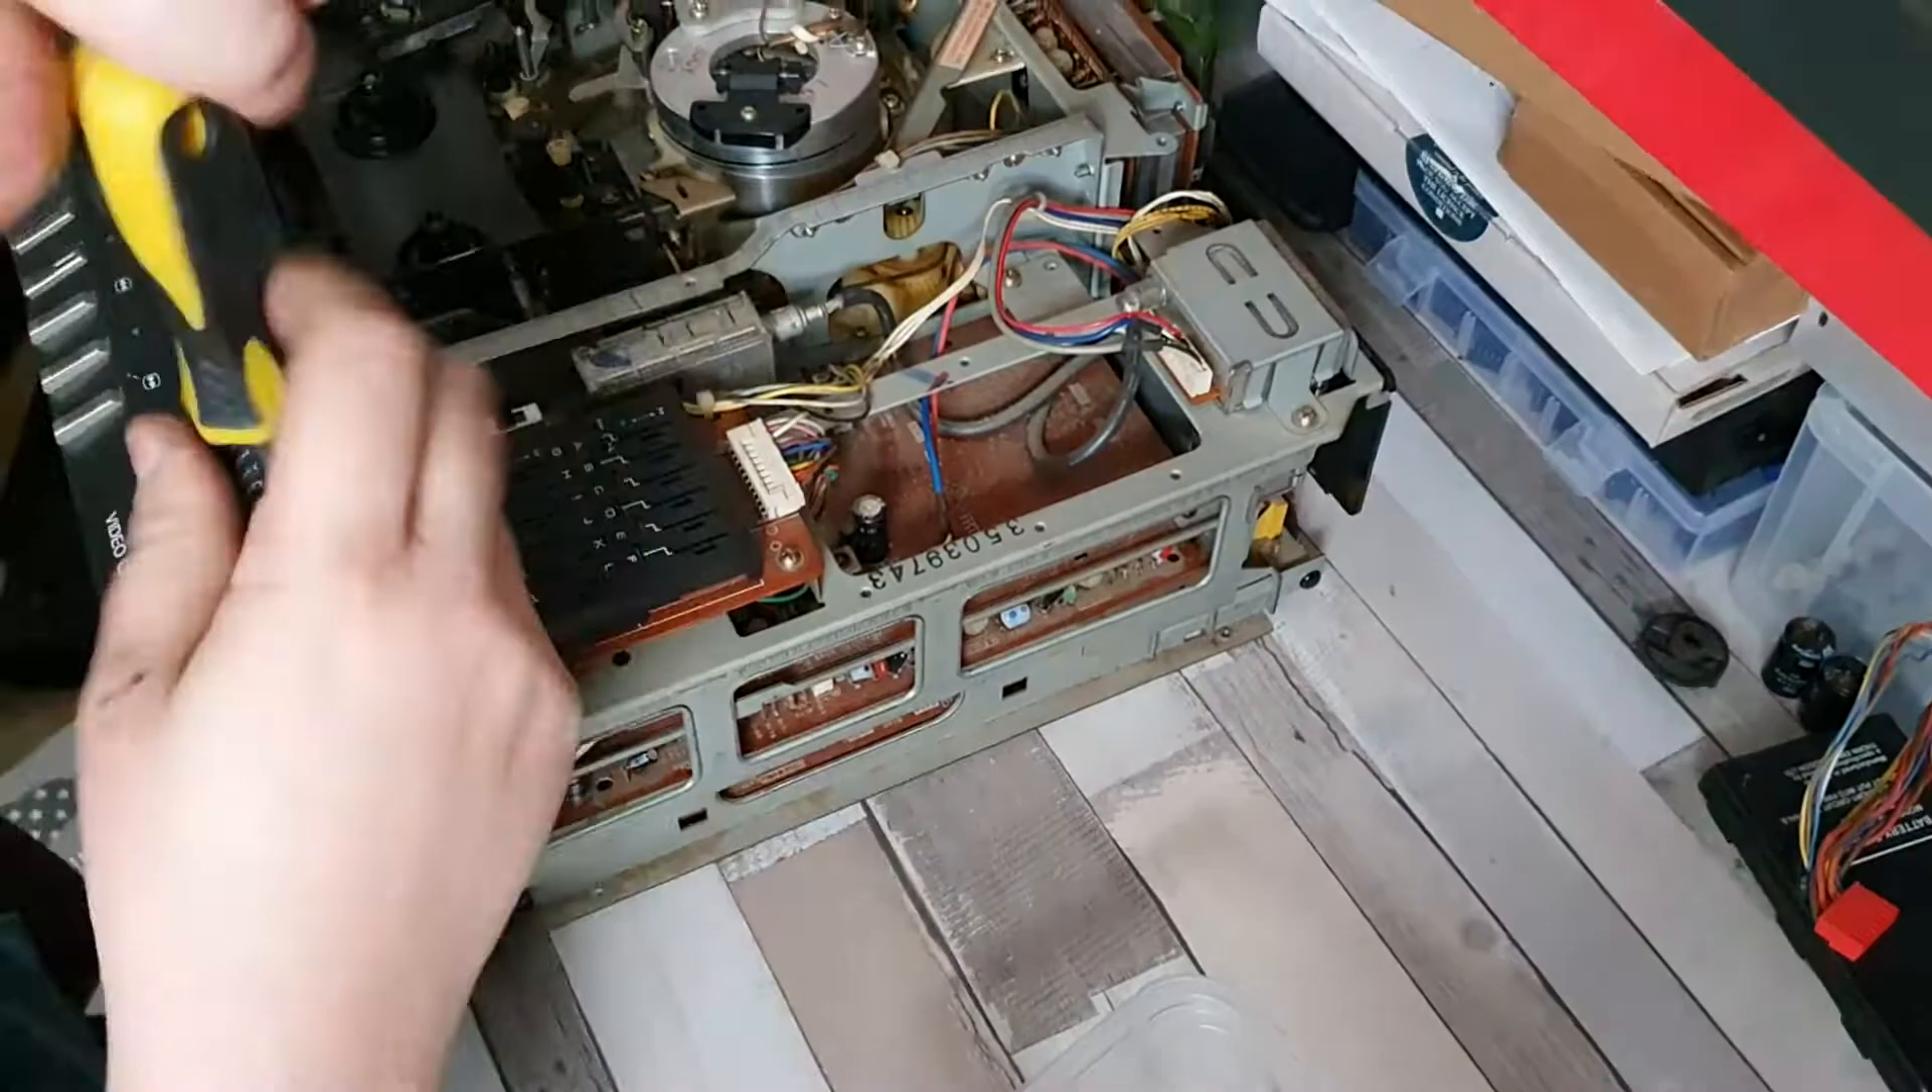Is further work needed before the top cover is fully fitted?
Yes.